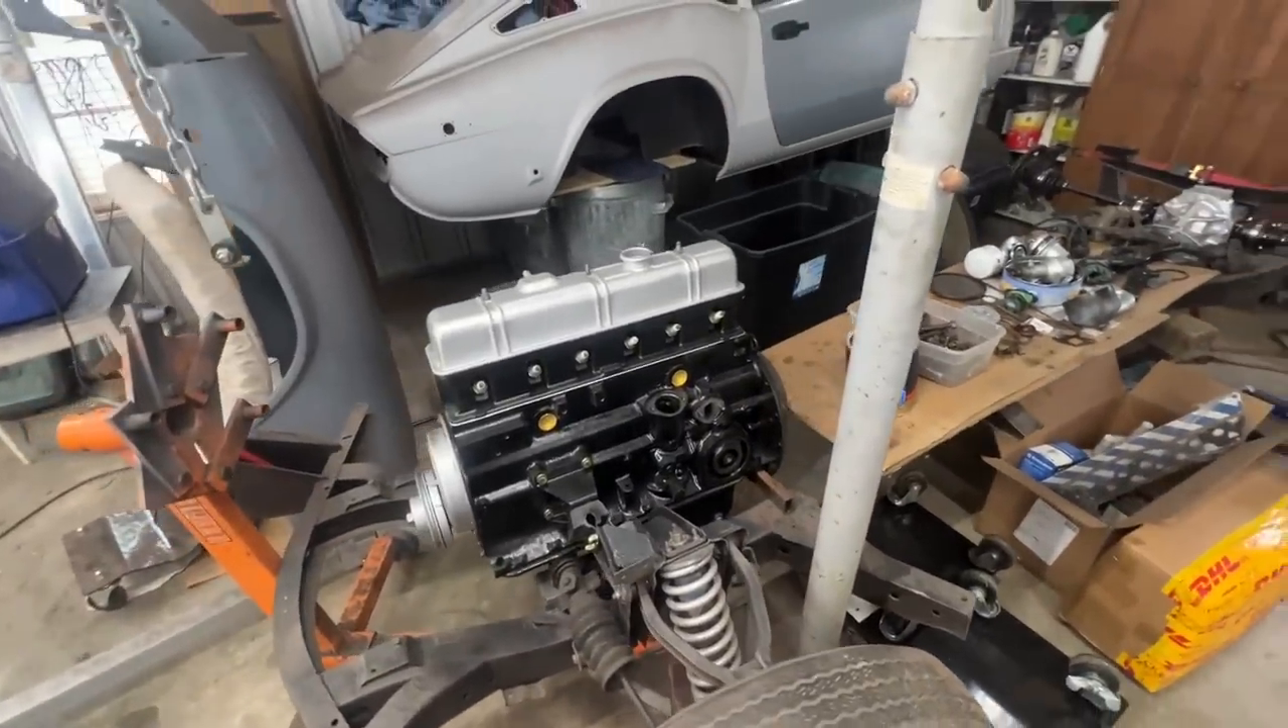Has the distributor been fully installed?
No.